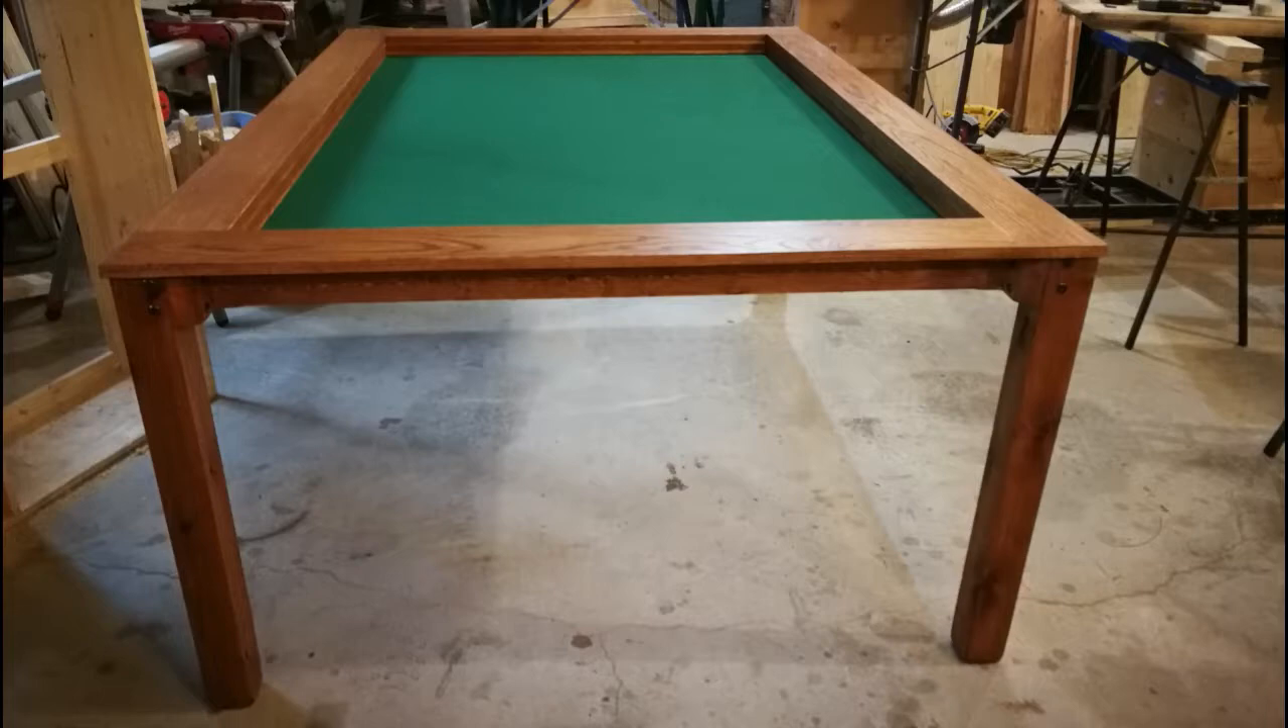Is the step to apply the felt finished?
Yes.